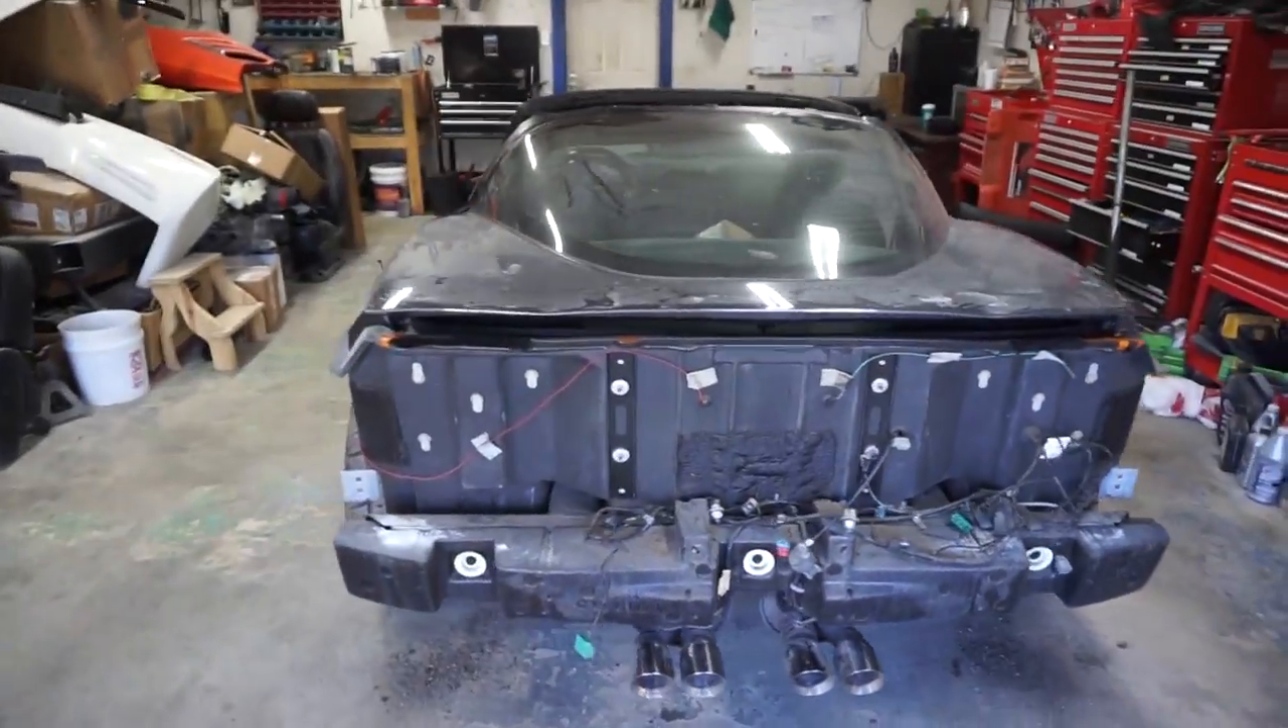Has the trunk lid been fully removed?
No.